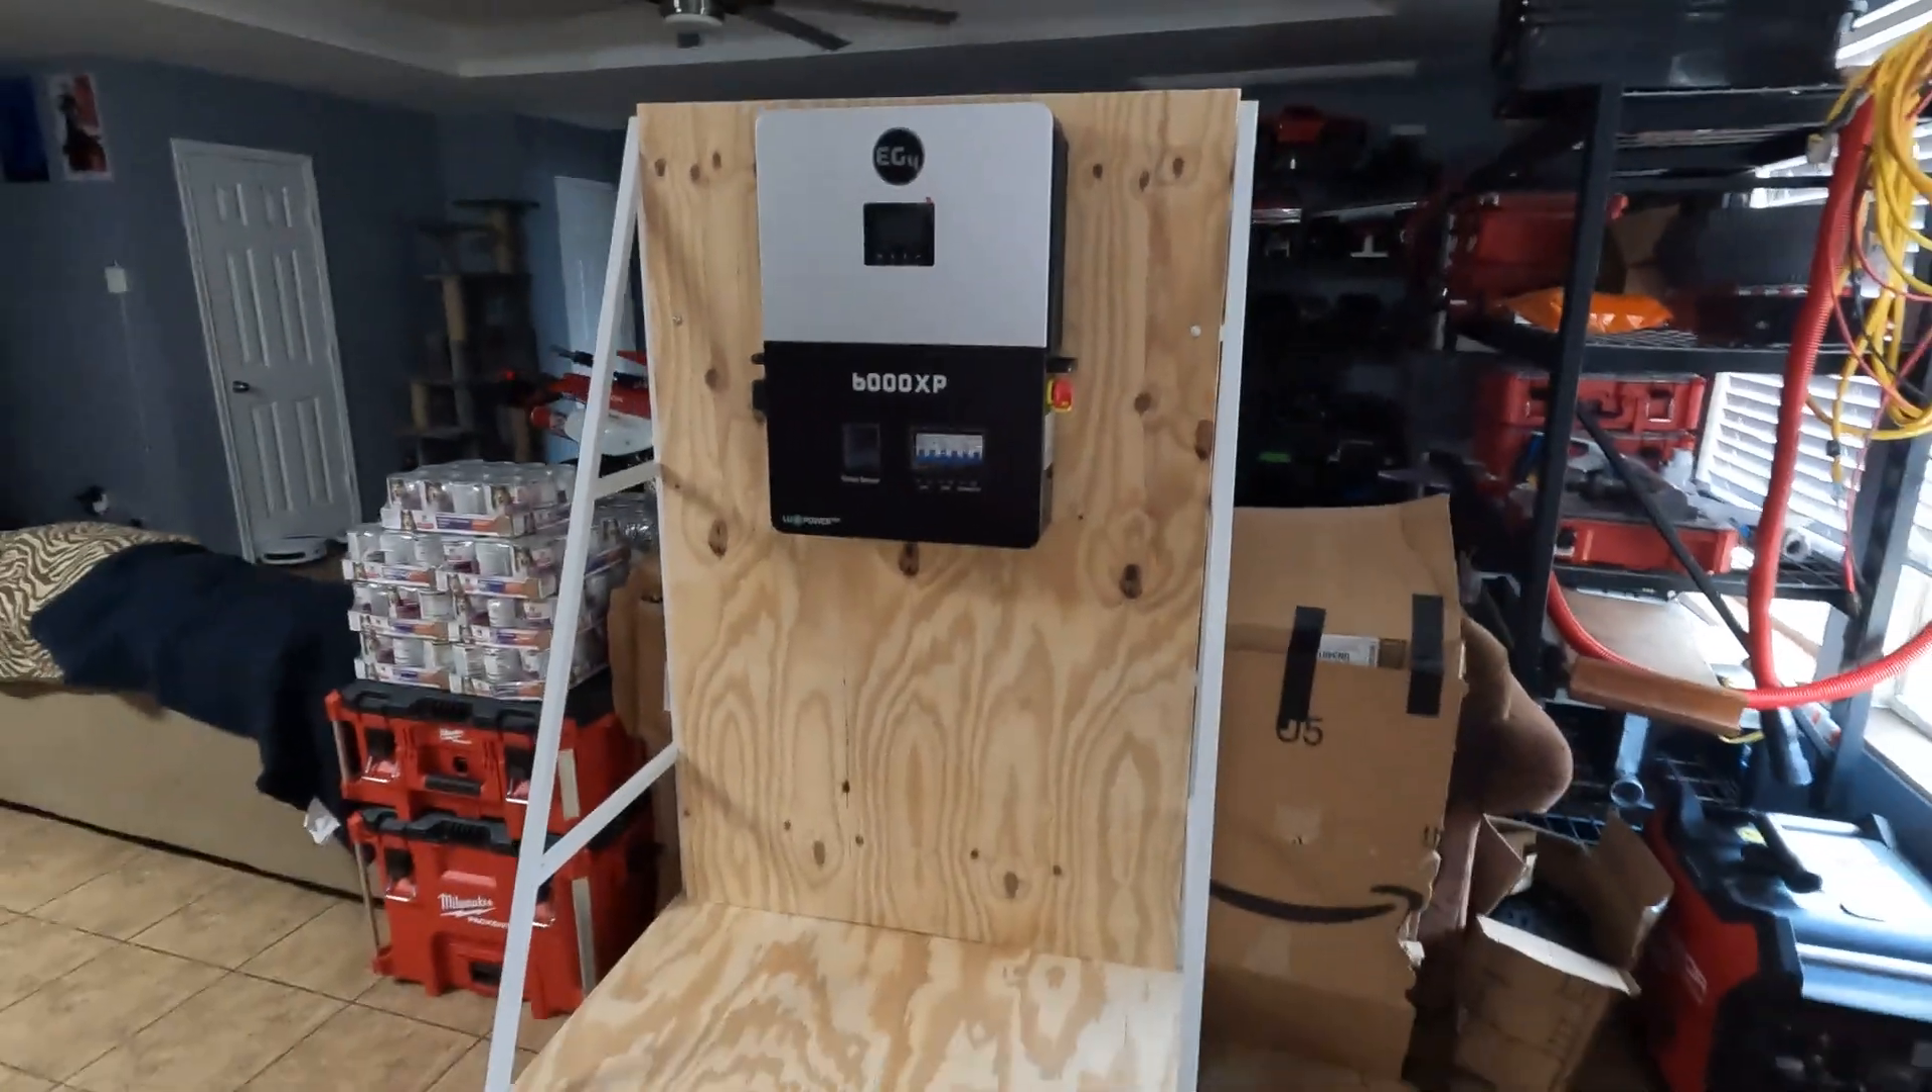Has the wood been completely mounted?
Yes.